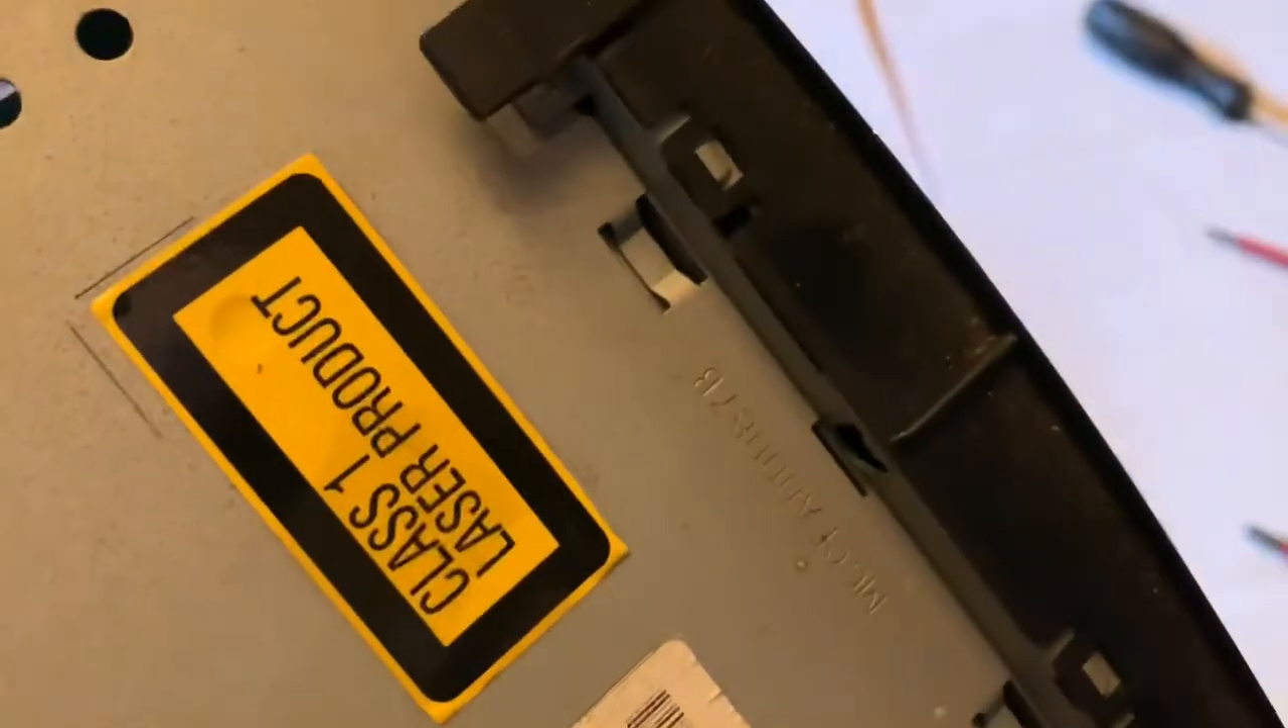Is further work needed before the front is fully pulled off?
Yes.